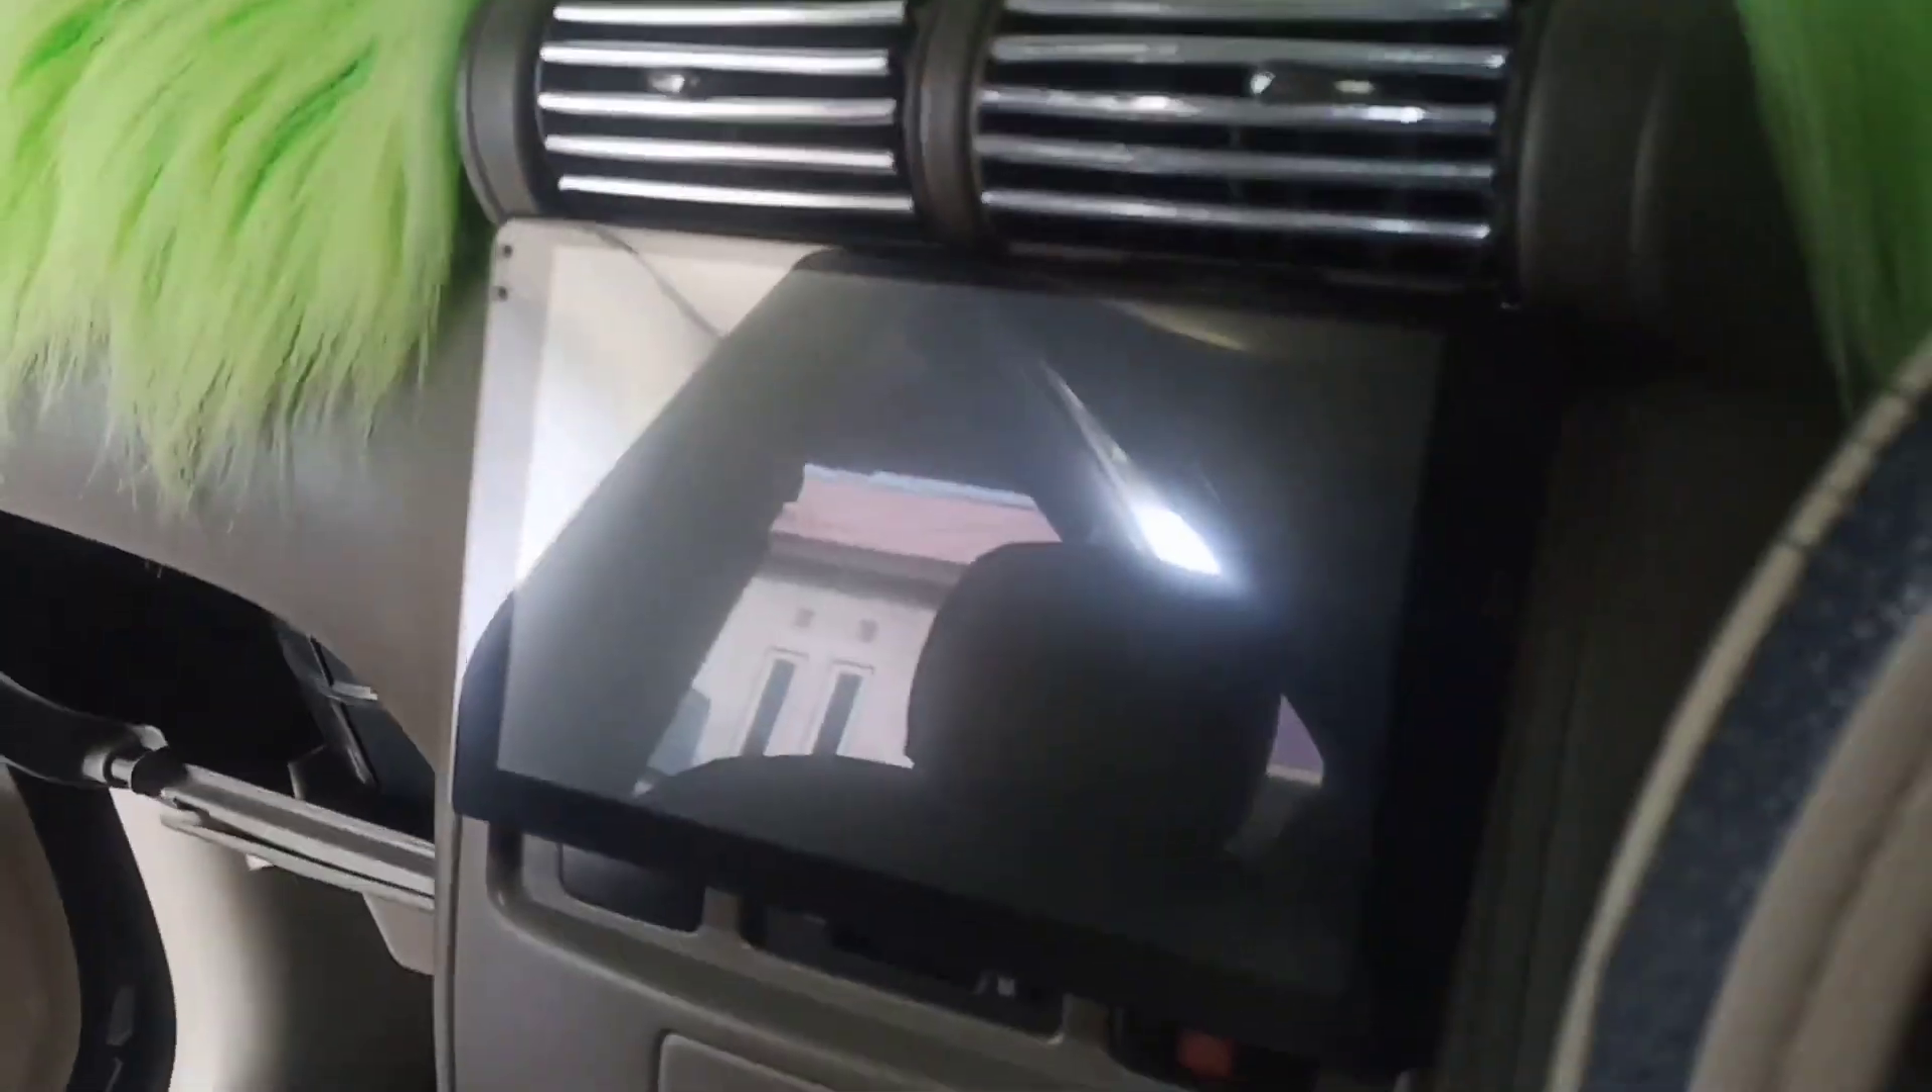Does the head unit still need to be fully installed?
No.